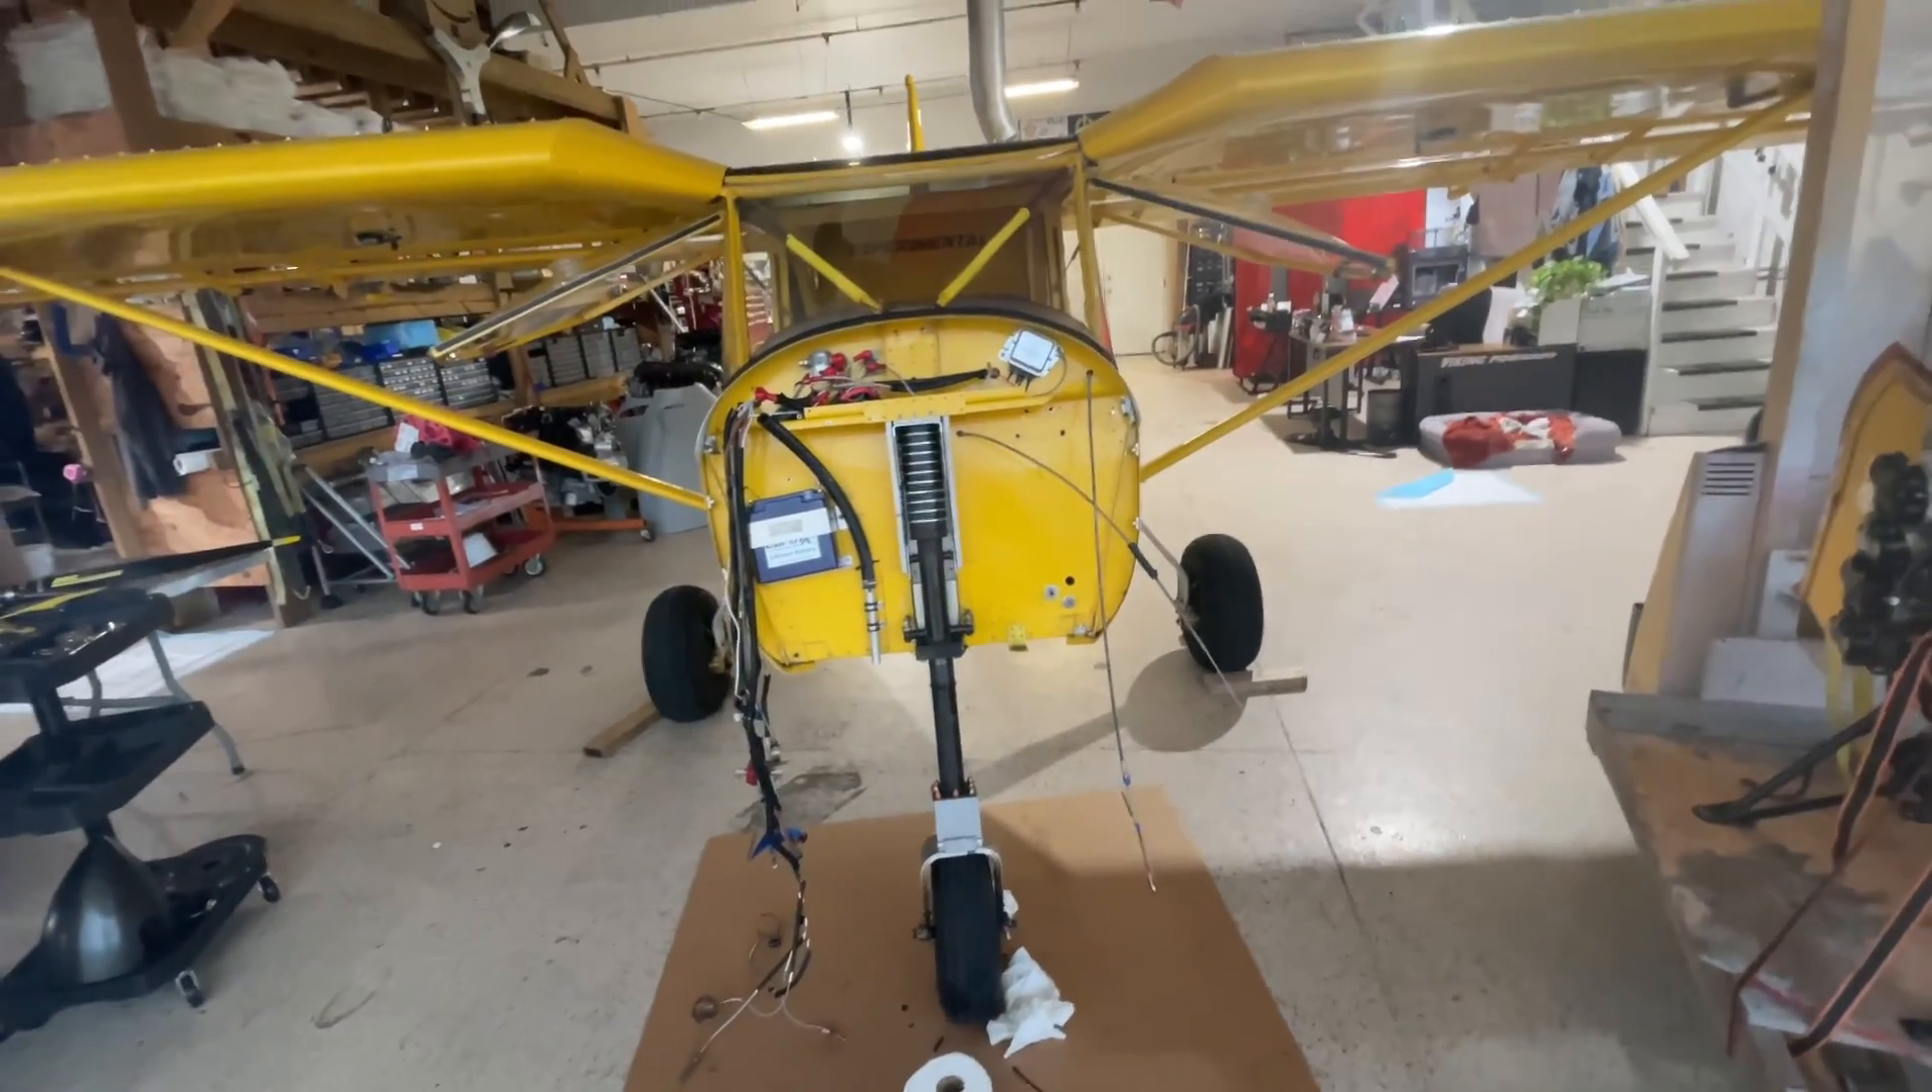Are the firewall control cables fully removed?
No.